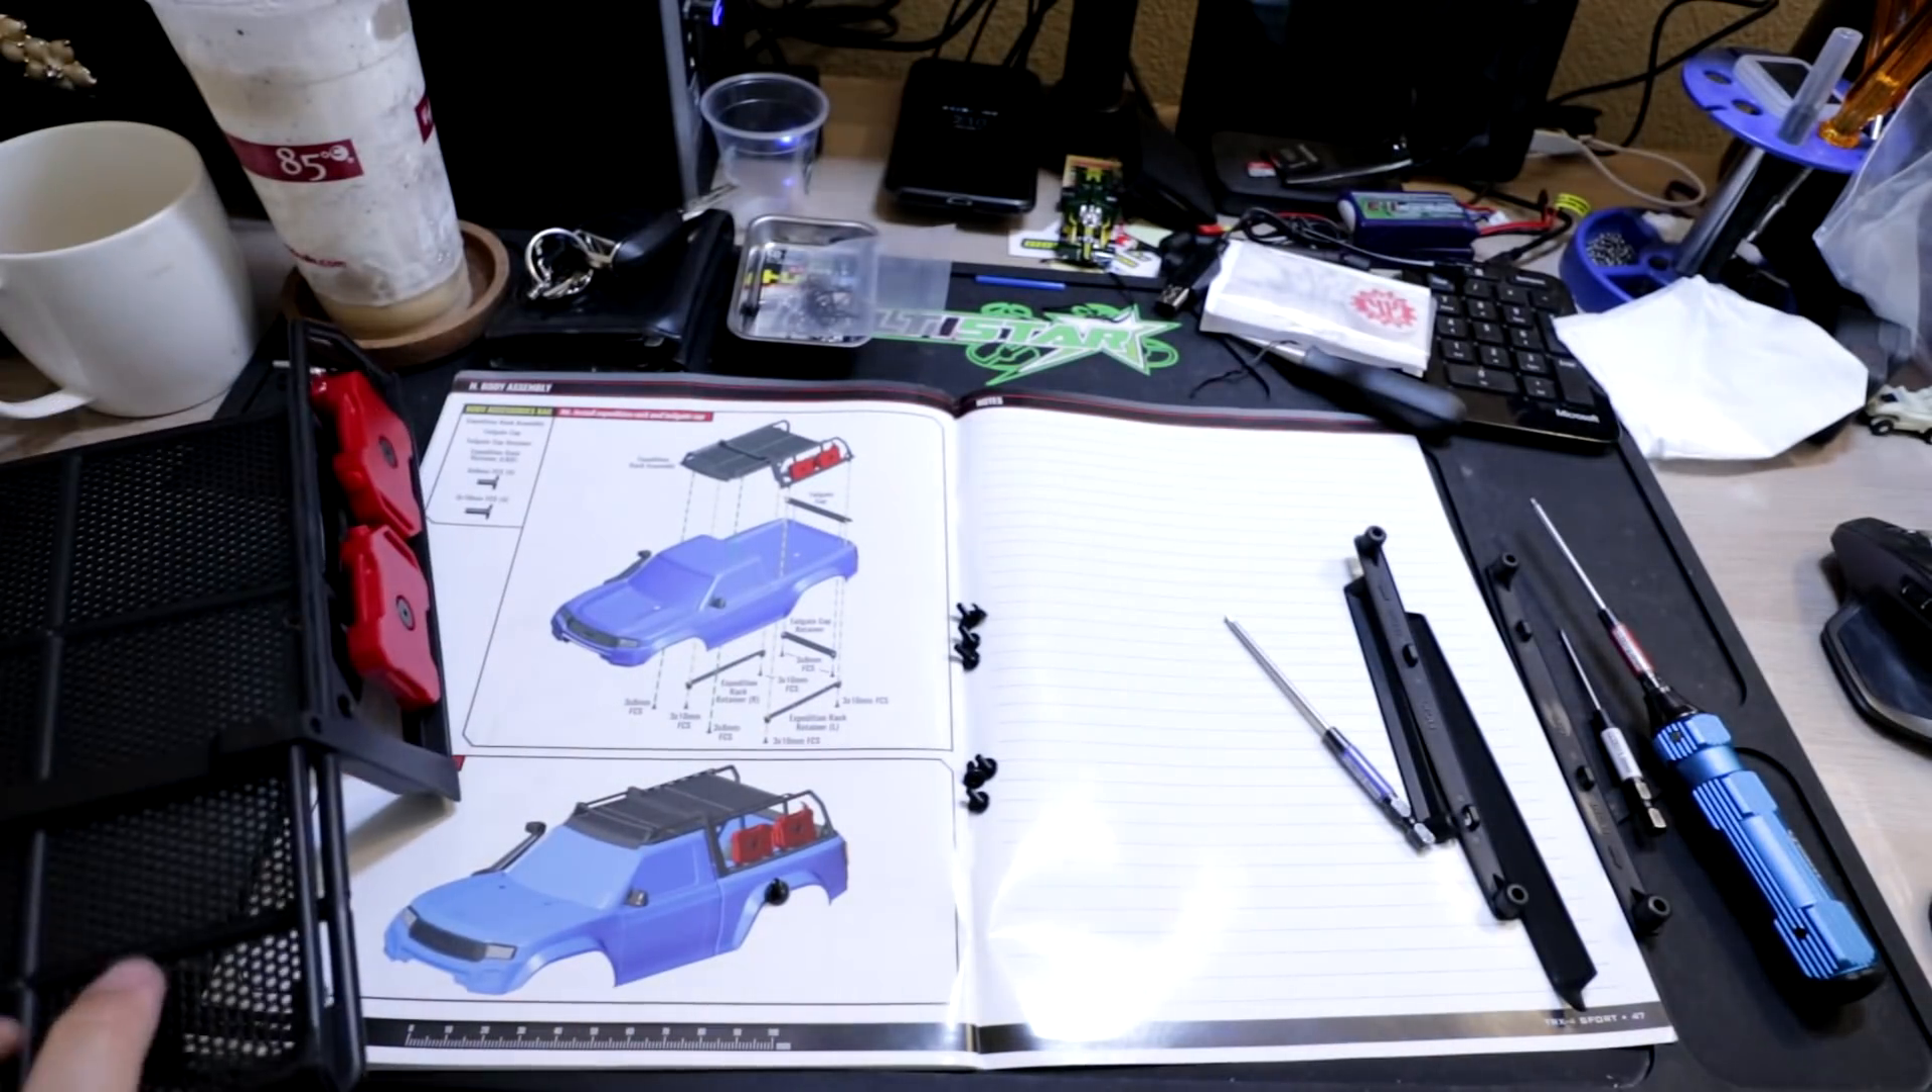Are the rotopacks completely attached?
Yes.